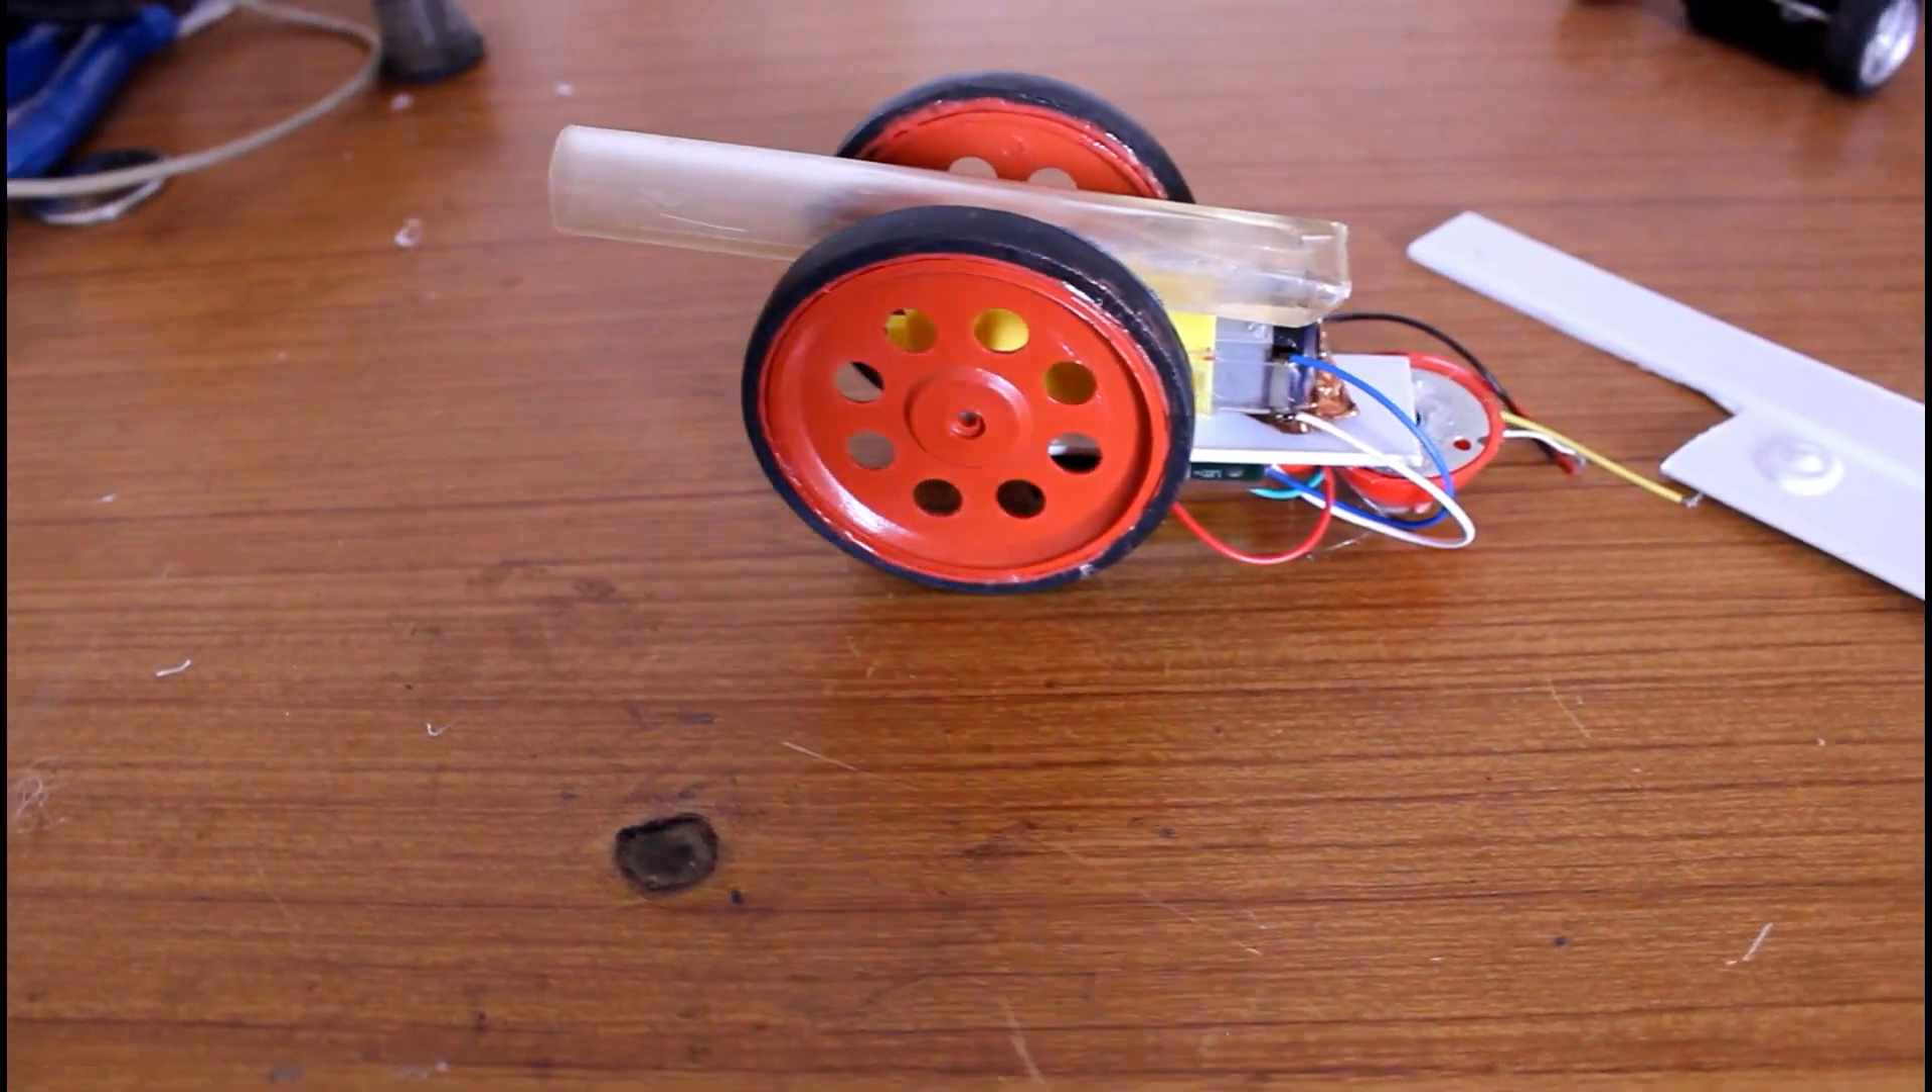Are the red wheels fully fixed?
Yes.